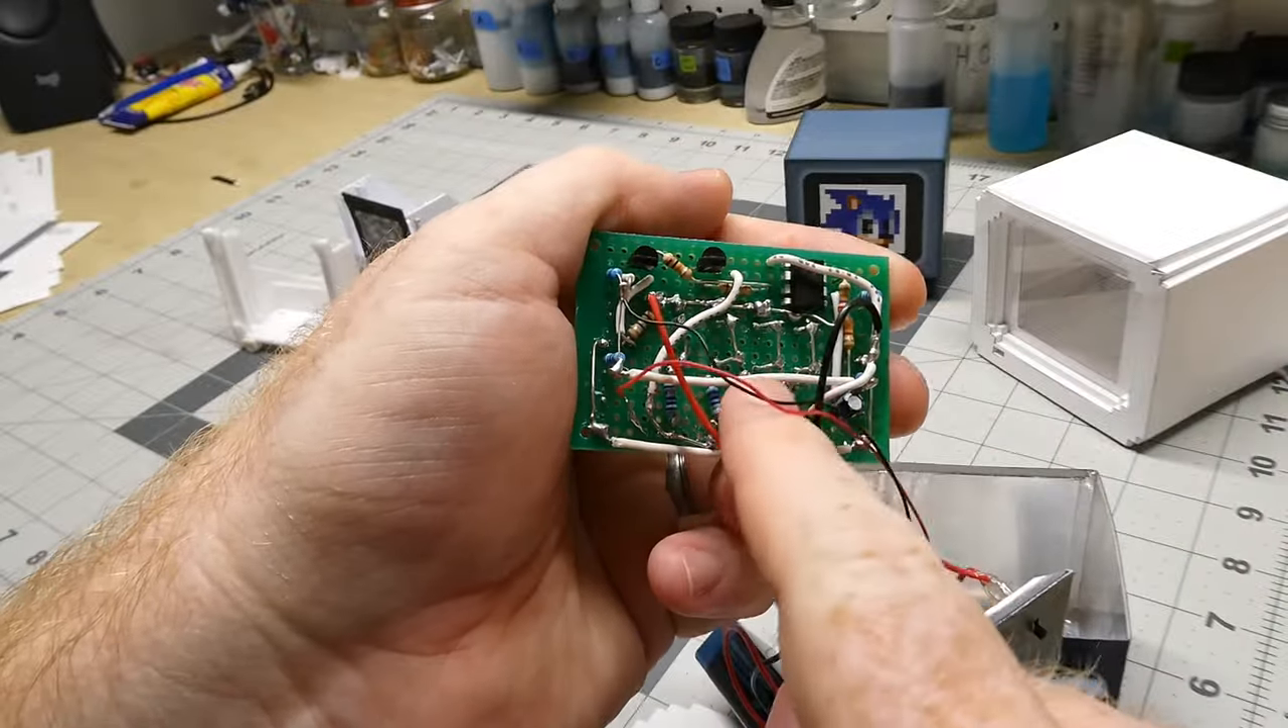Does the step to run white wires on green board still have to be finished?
No.